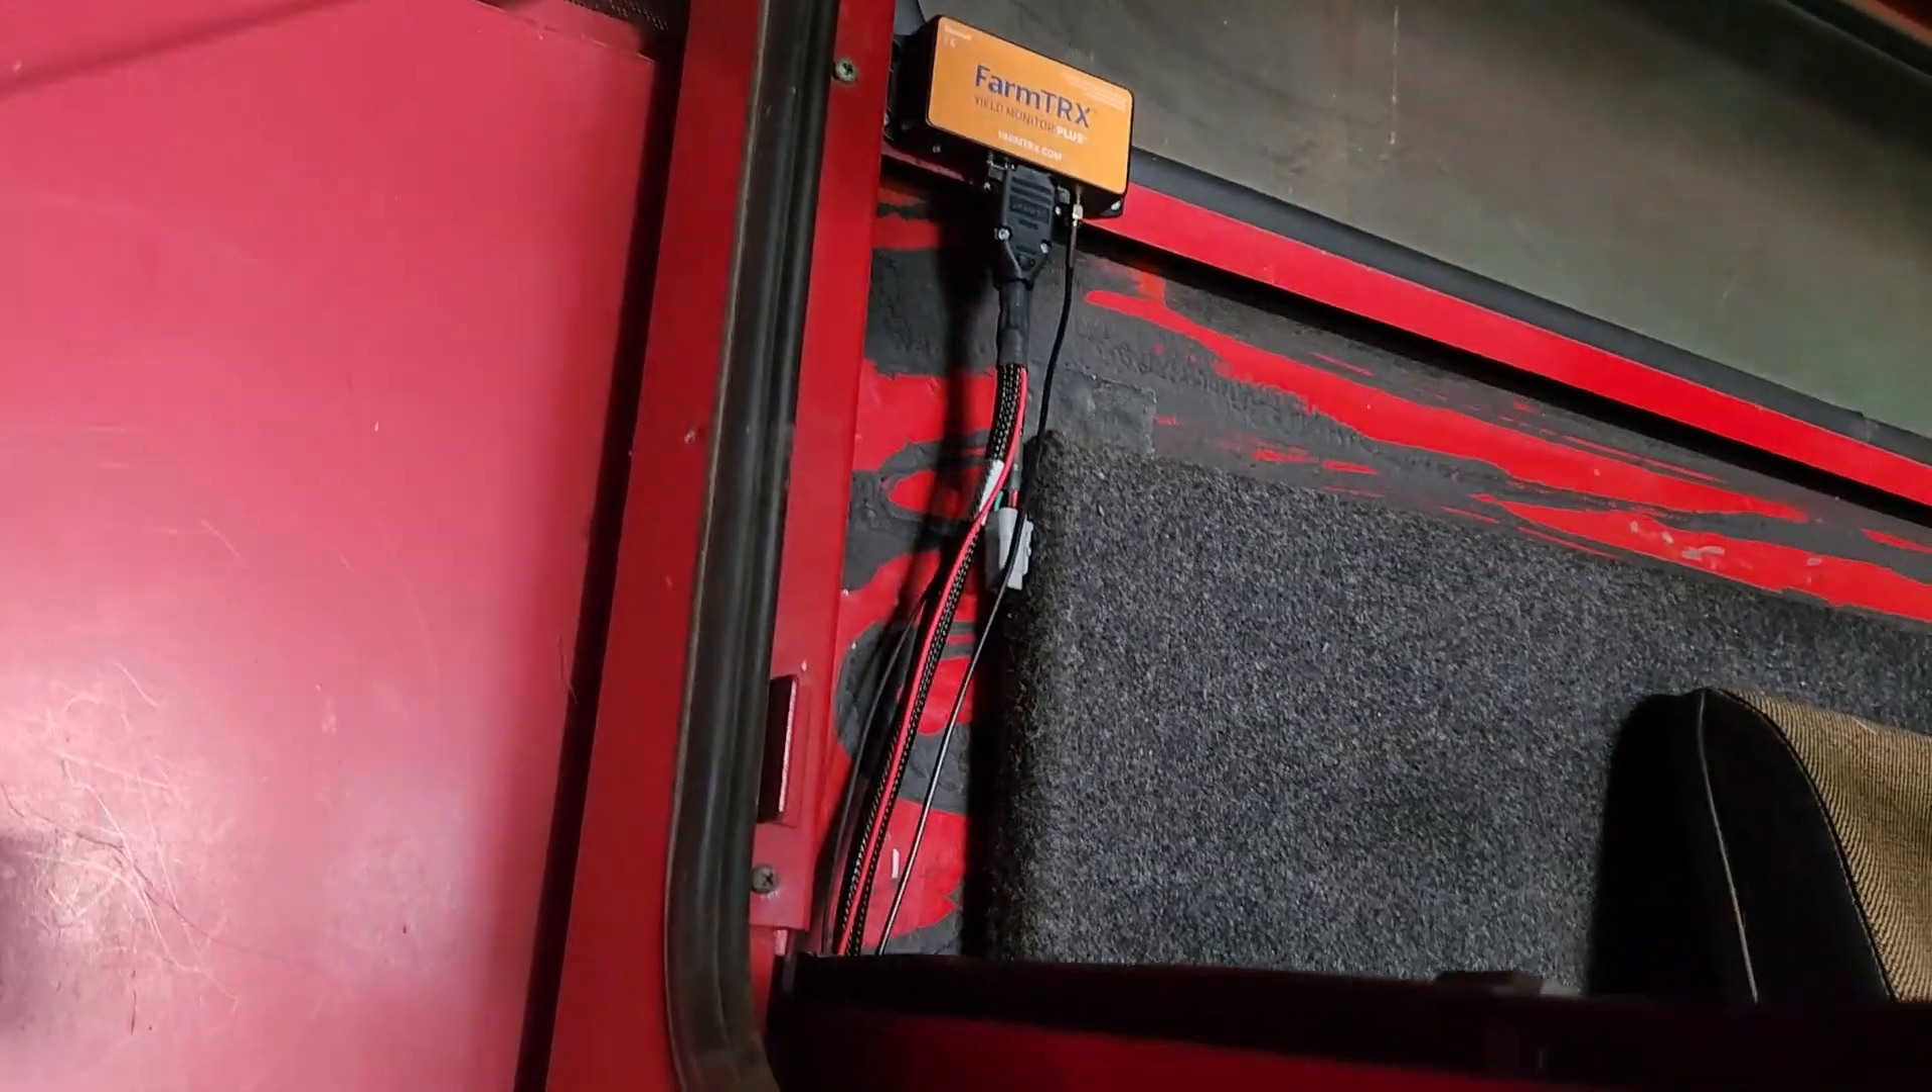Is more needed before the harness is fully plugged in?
No.